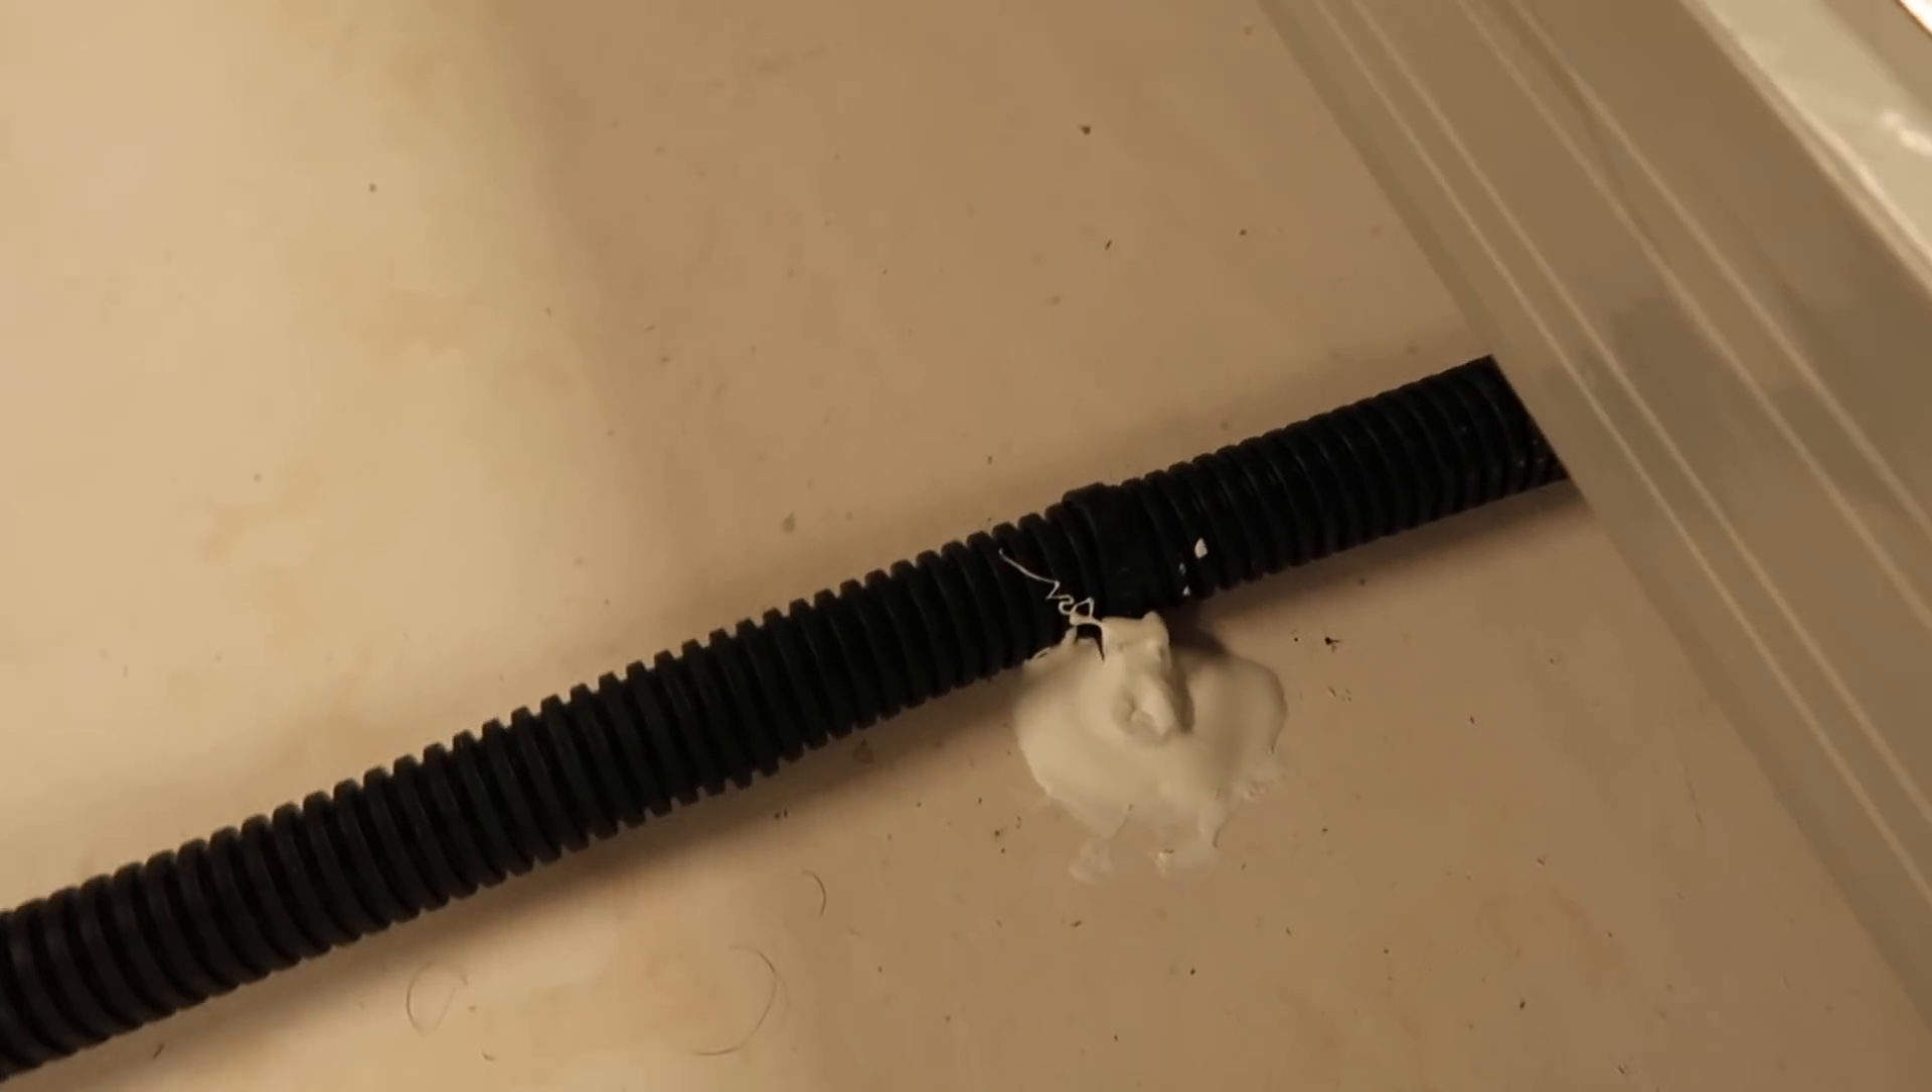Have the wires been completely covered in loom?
Yes.